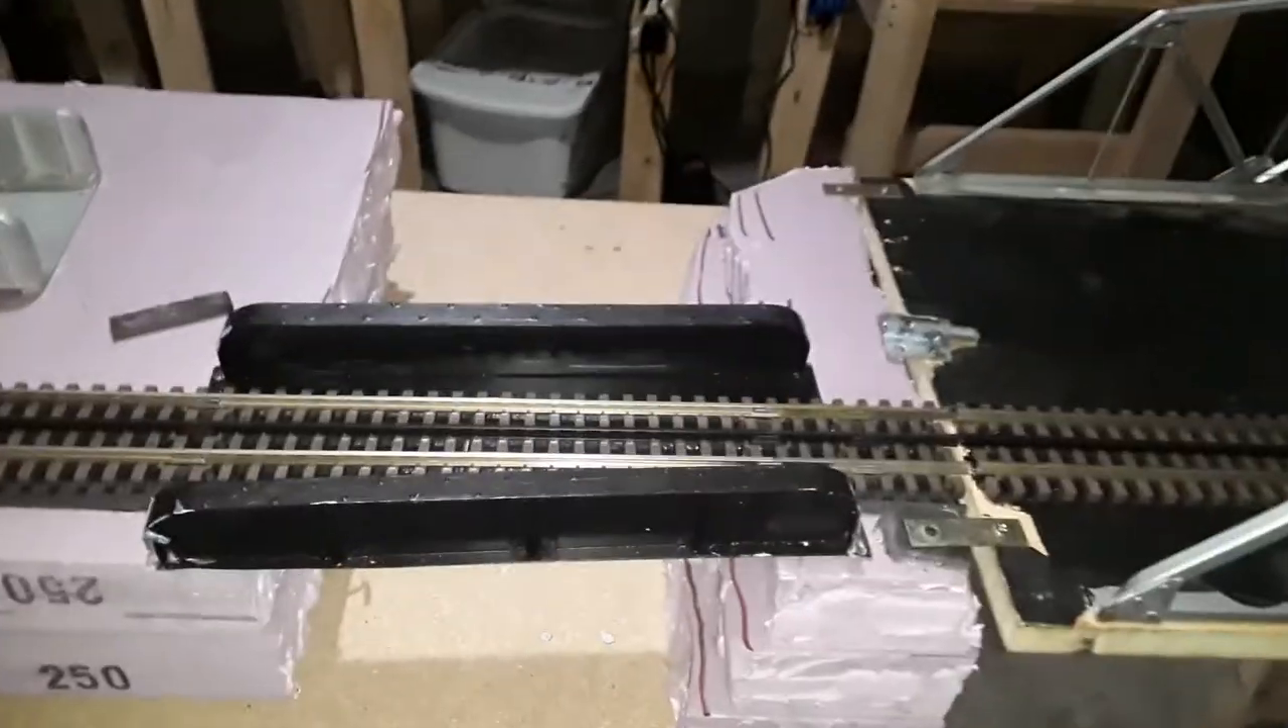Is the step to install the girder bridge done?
Yes.